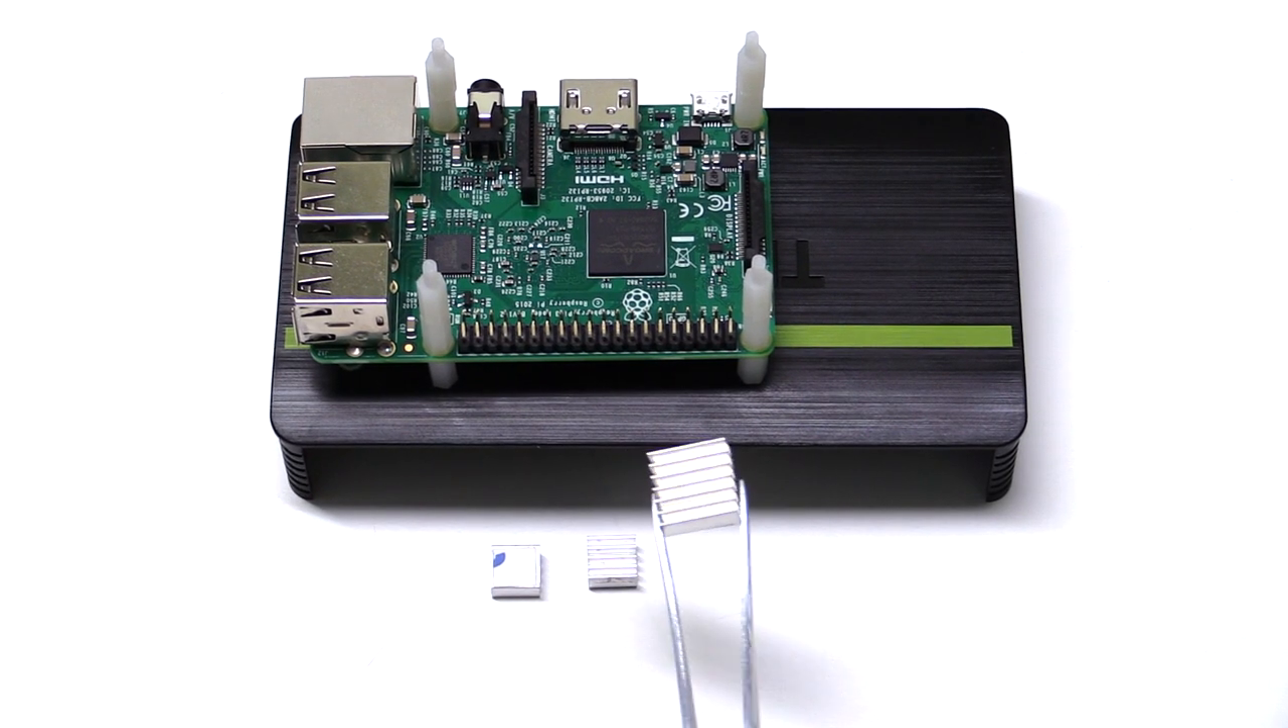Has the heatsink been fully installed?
No.